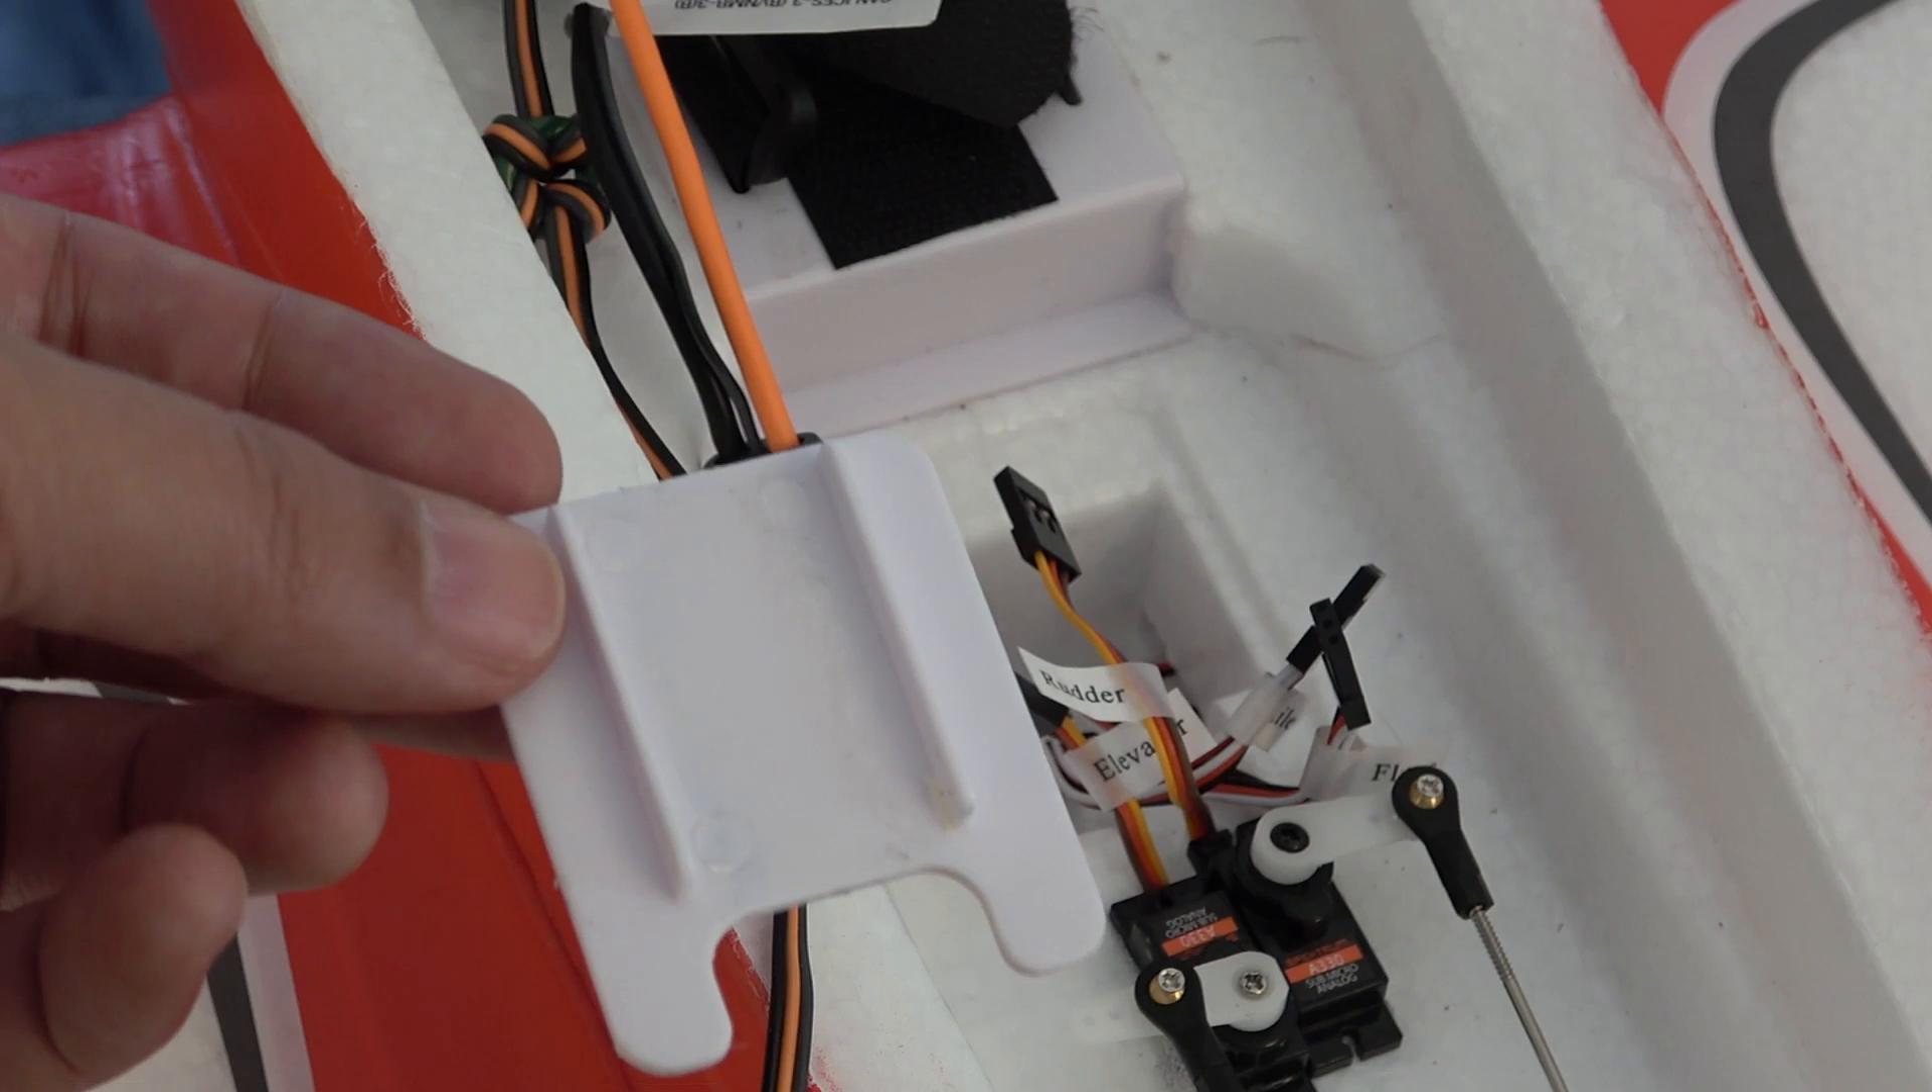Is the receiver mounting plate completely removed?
Yes.